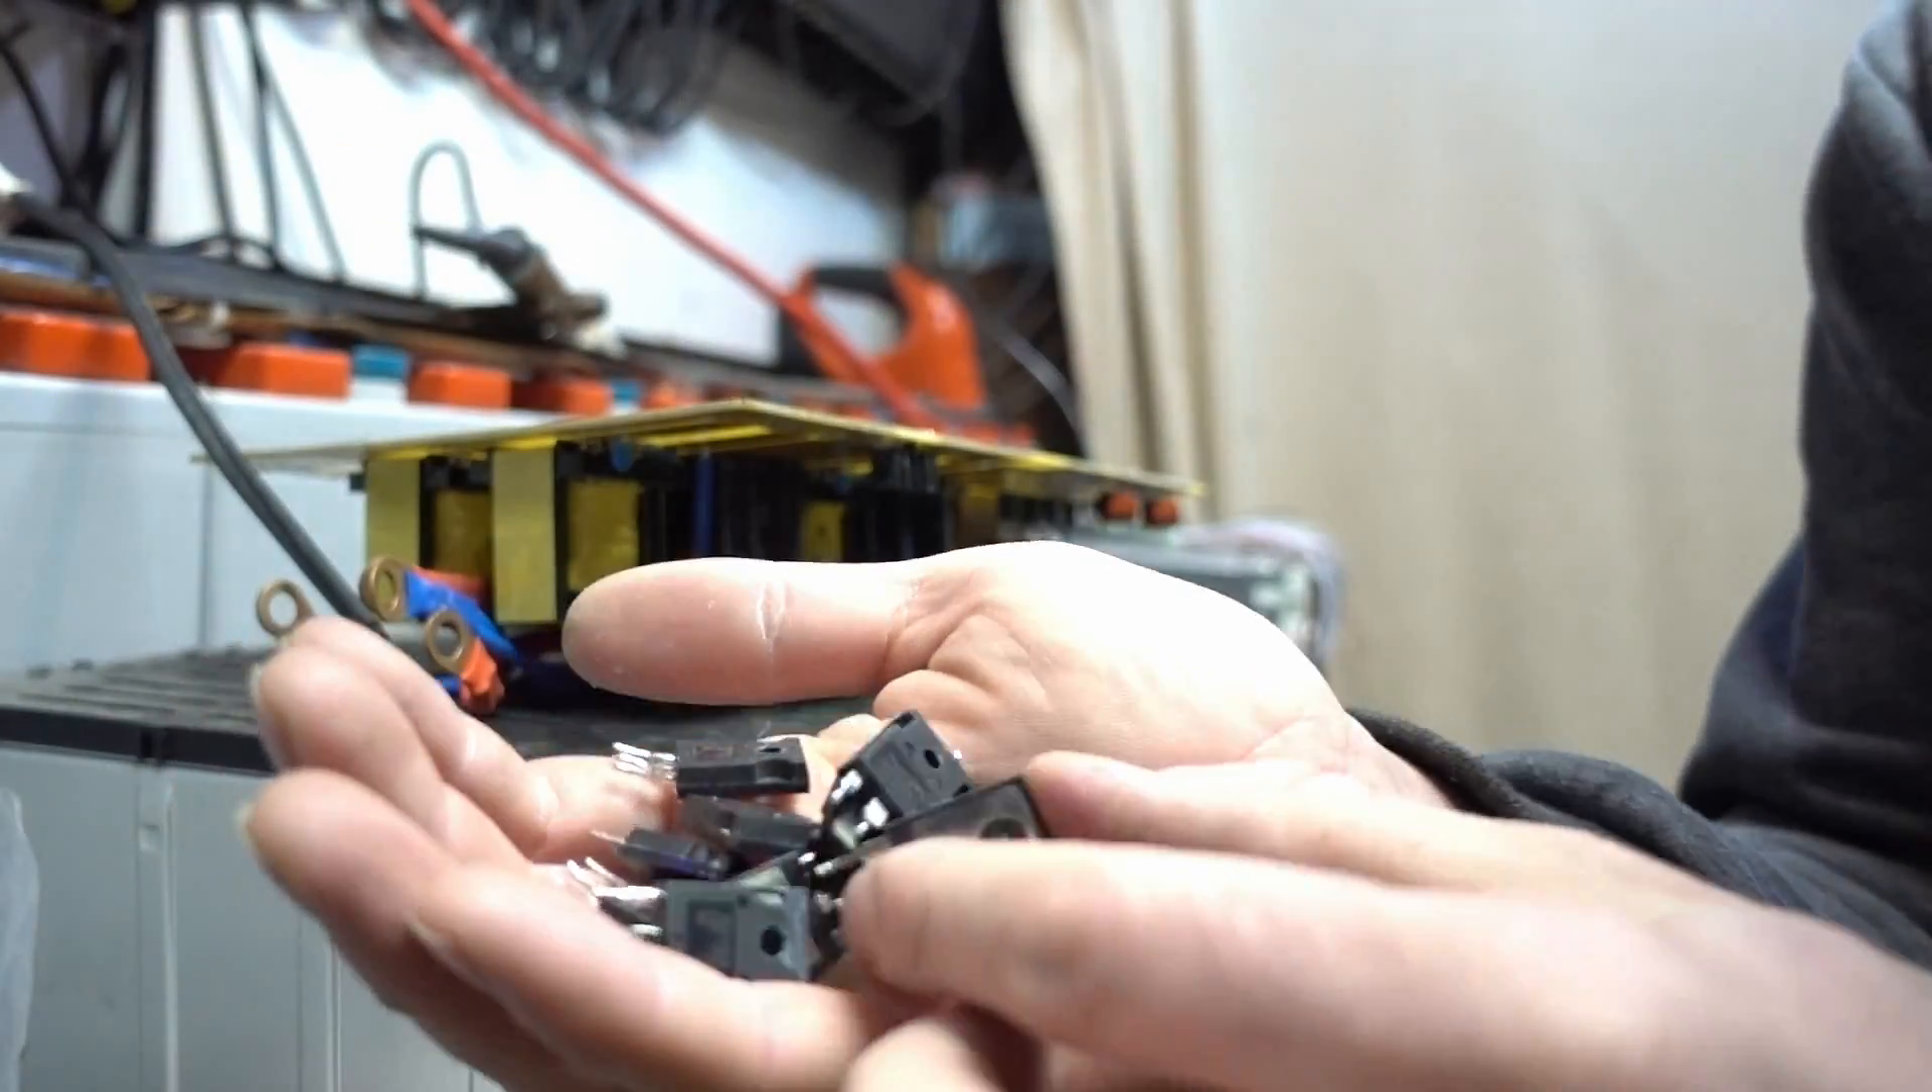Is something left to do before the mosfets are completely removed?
No.